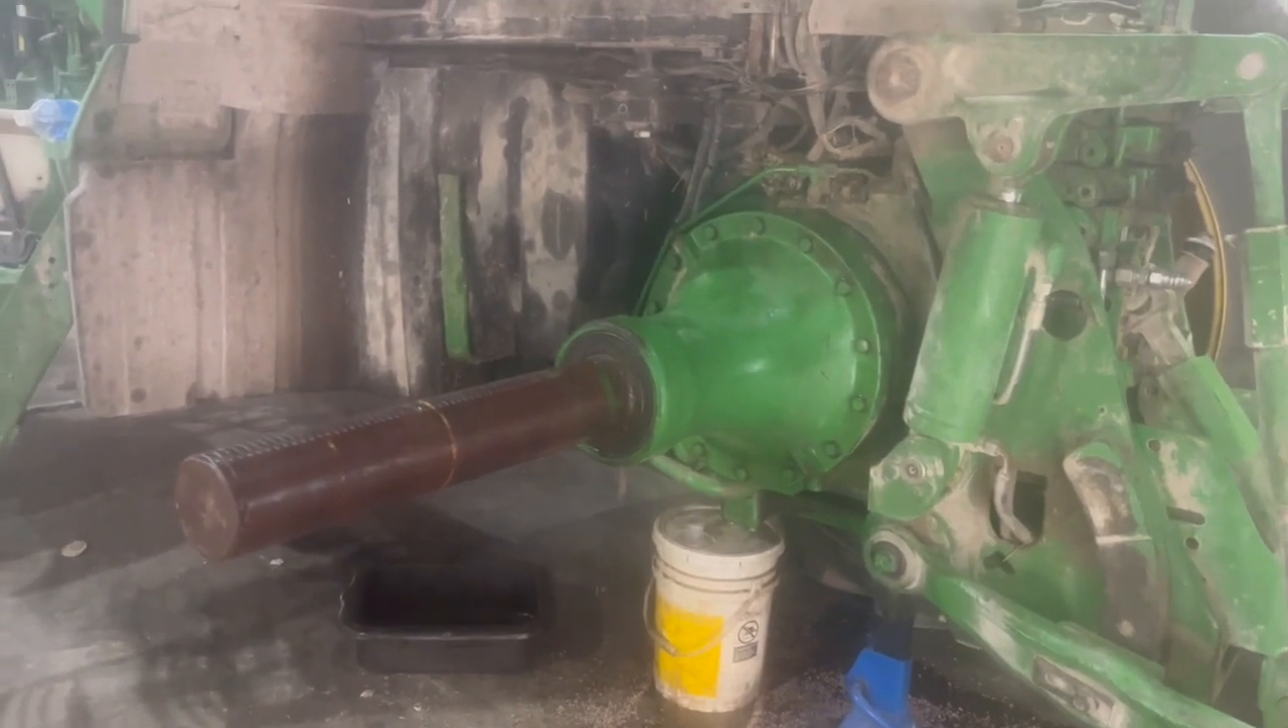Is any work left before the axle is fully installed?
No.